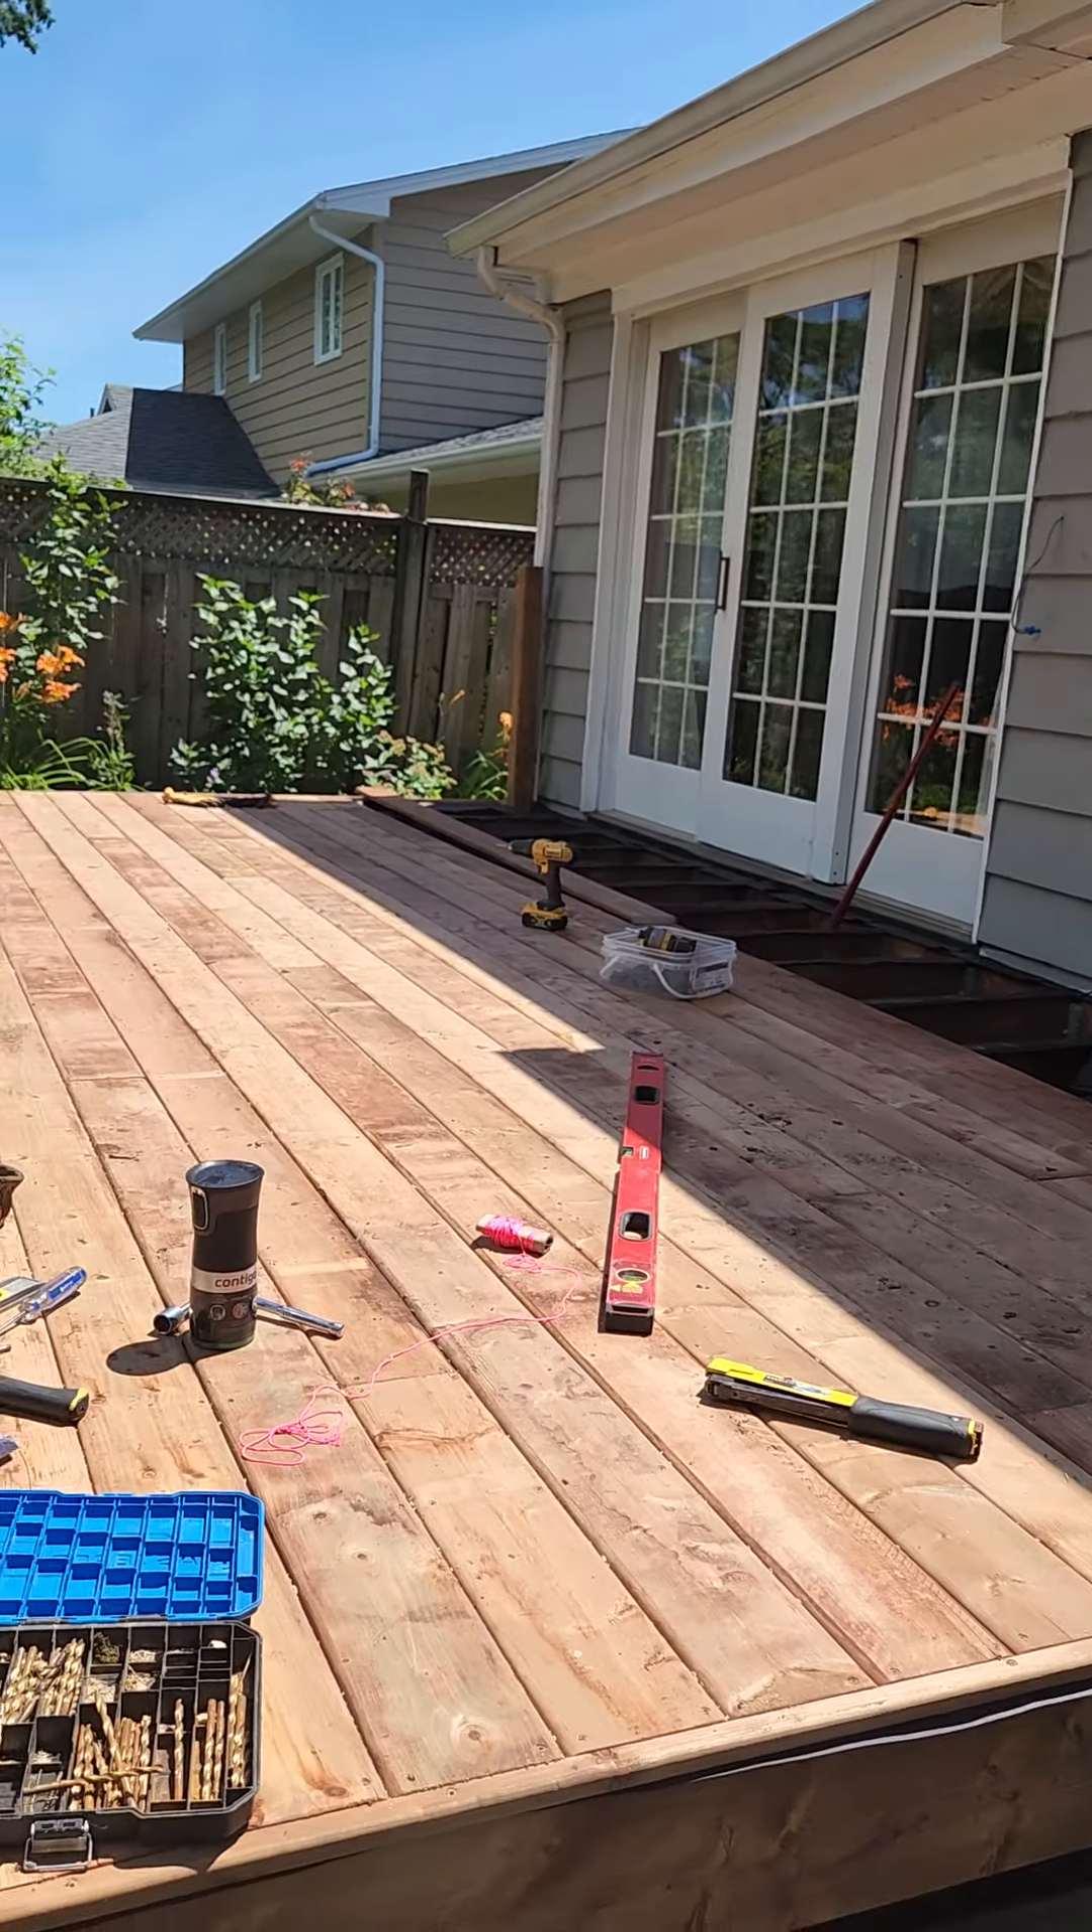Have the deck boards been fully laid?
No.